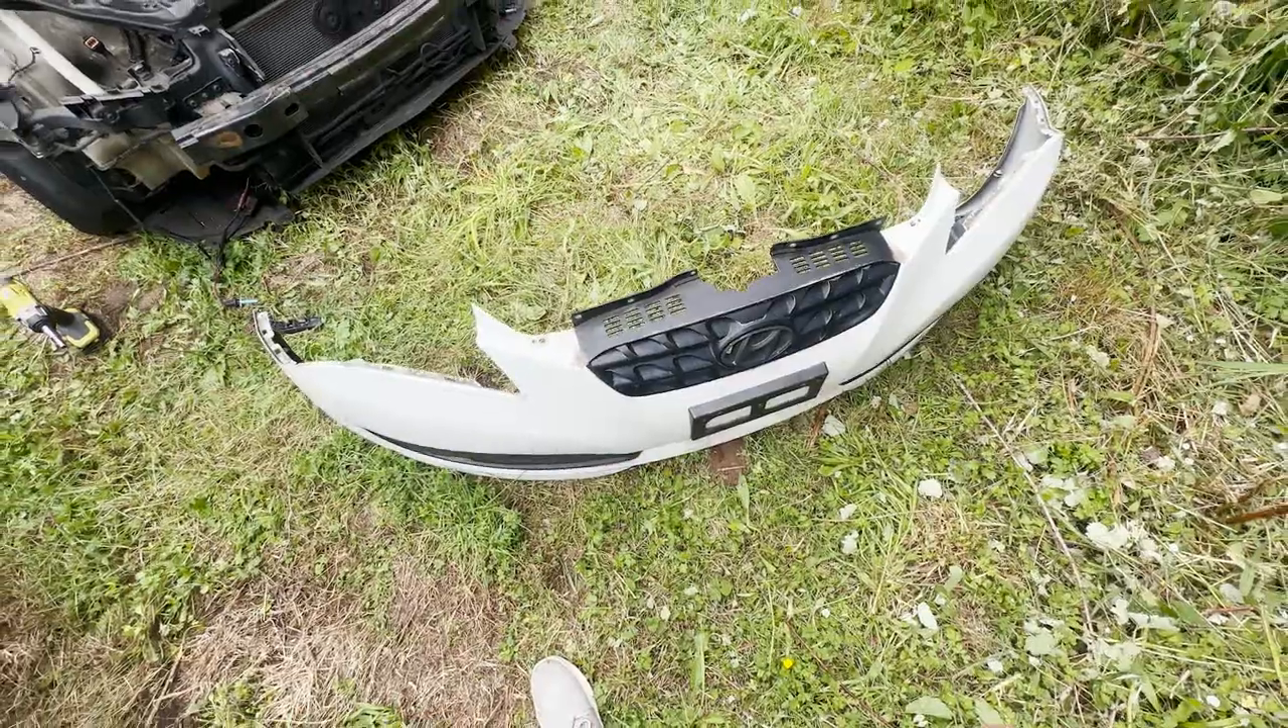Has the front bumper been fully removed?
Yes.